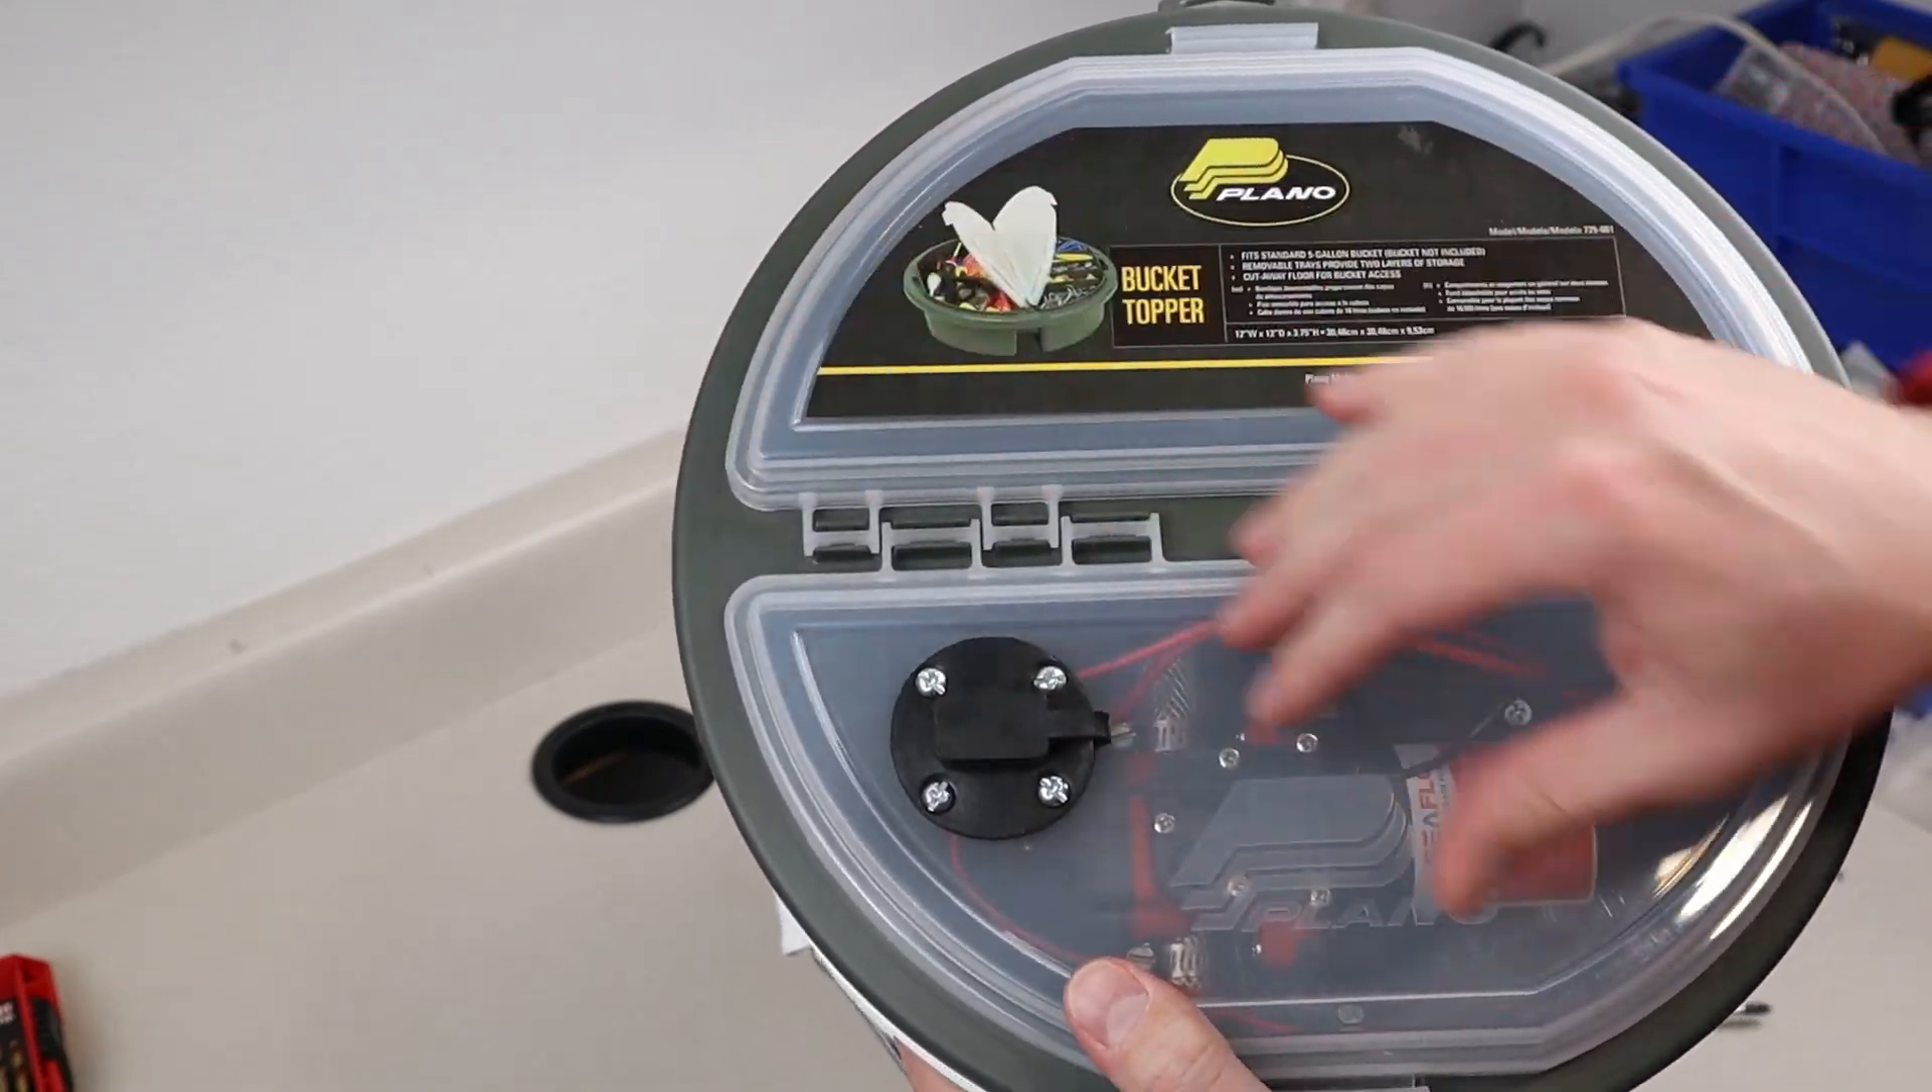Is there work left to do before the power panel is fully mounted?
No.